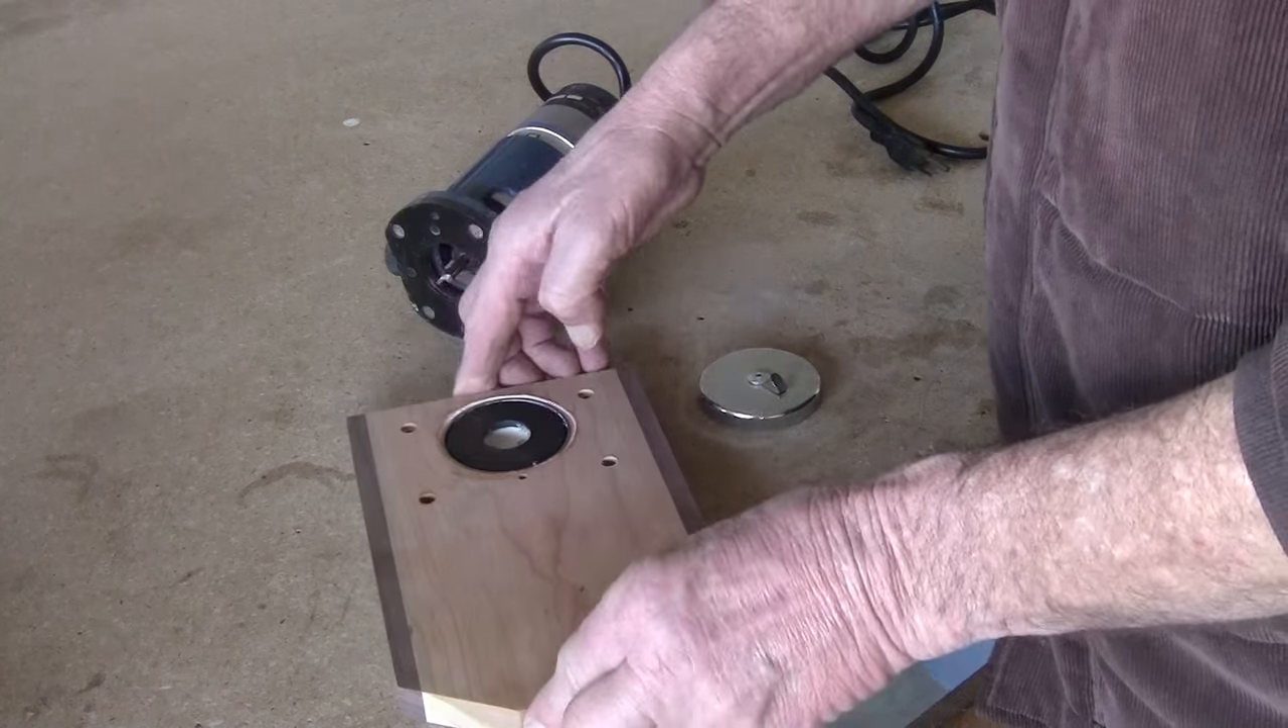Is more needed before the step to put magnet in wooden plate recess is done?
No.